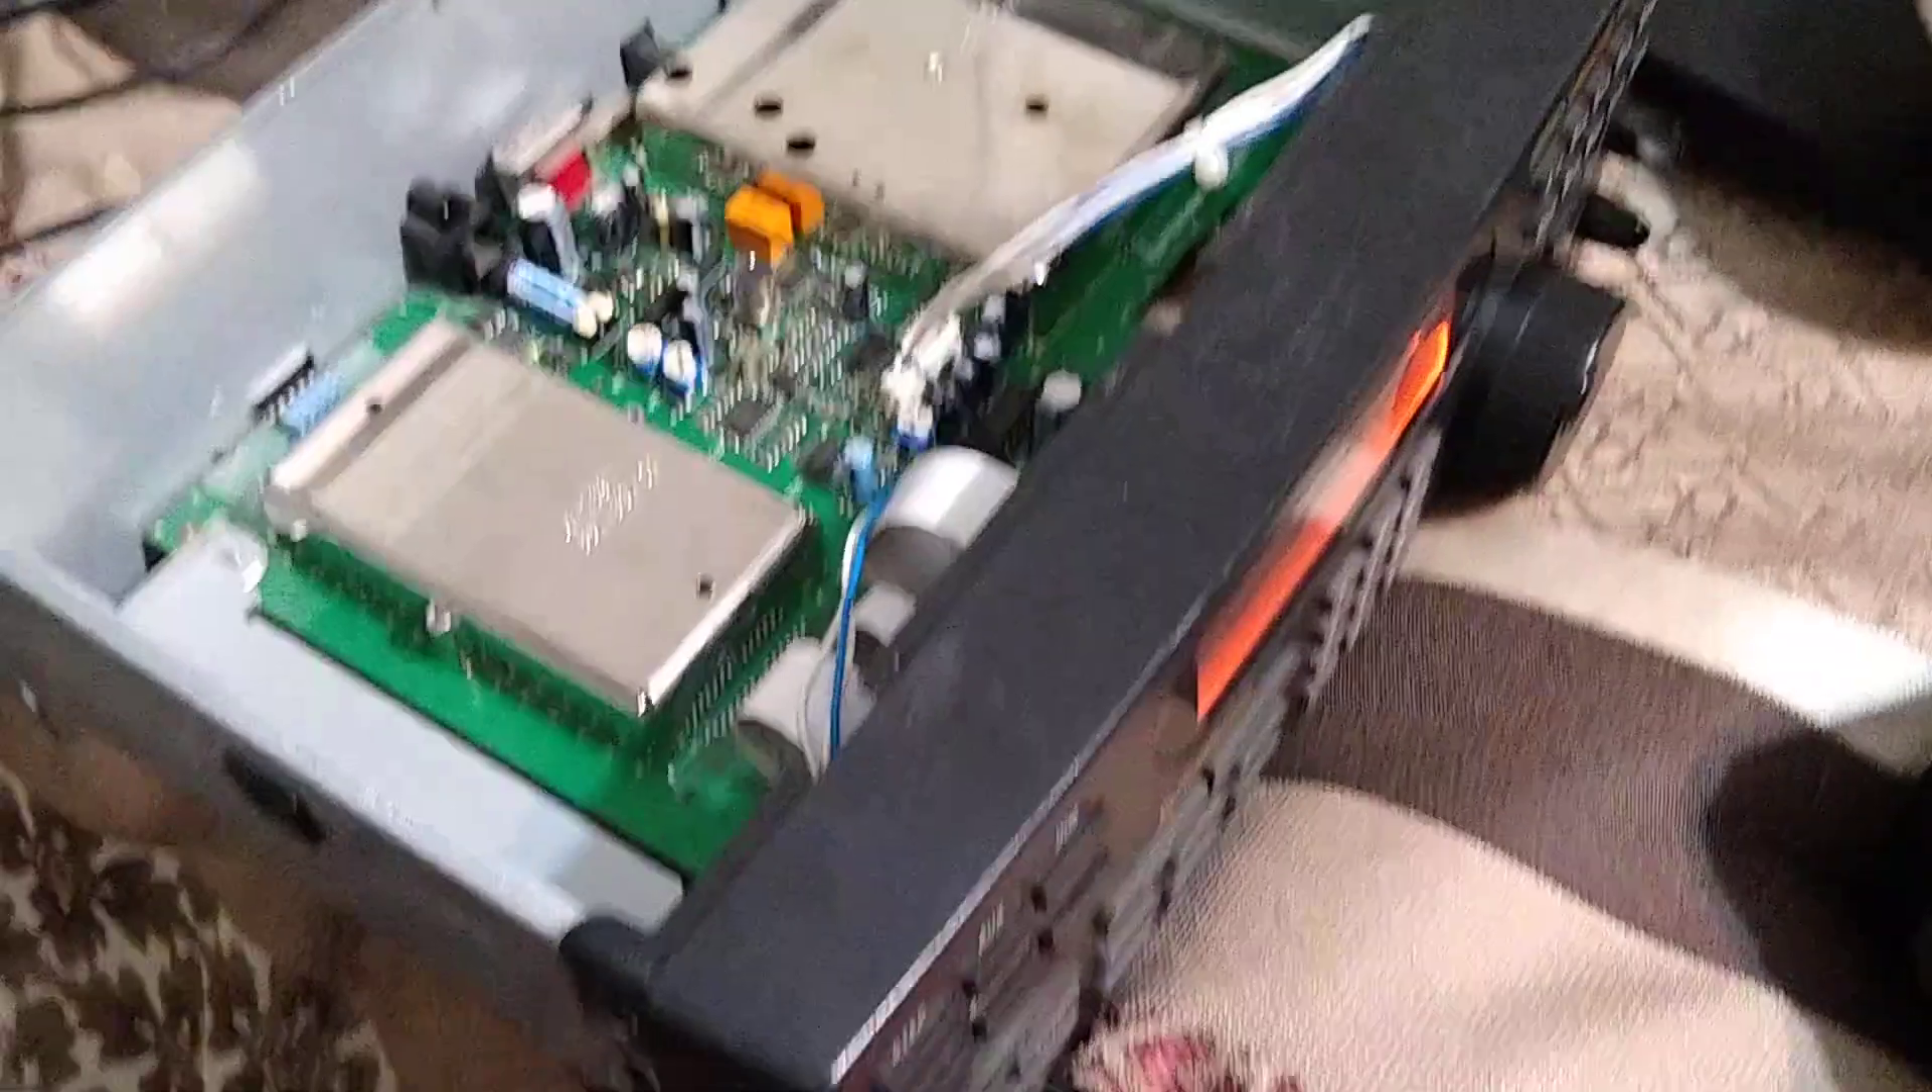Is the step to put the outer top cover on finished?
No.